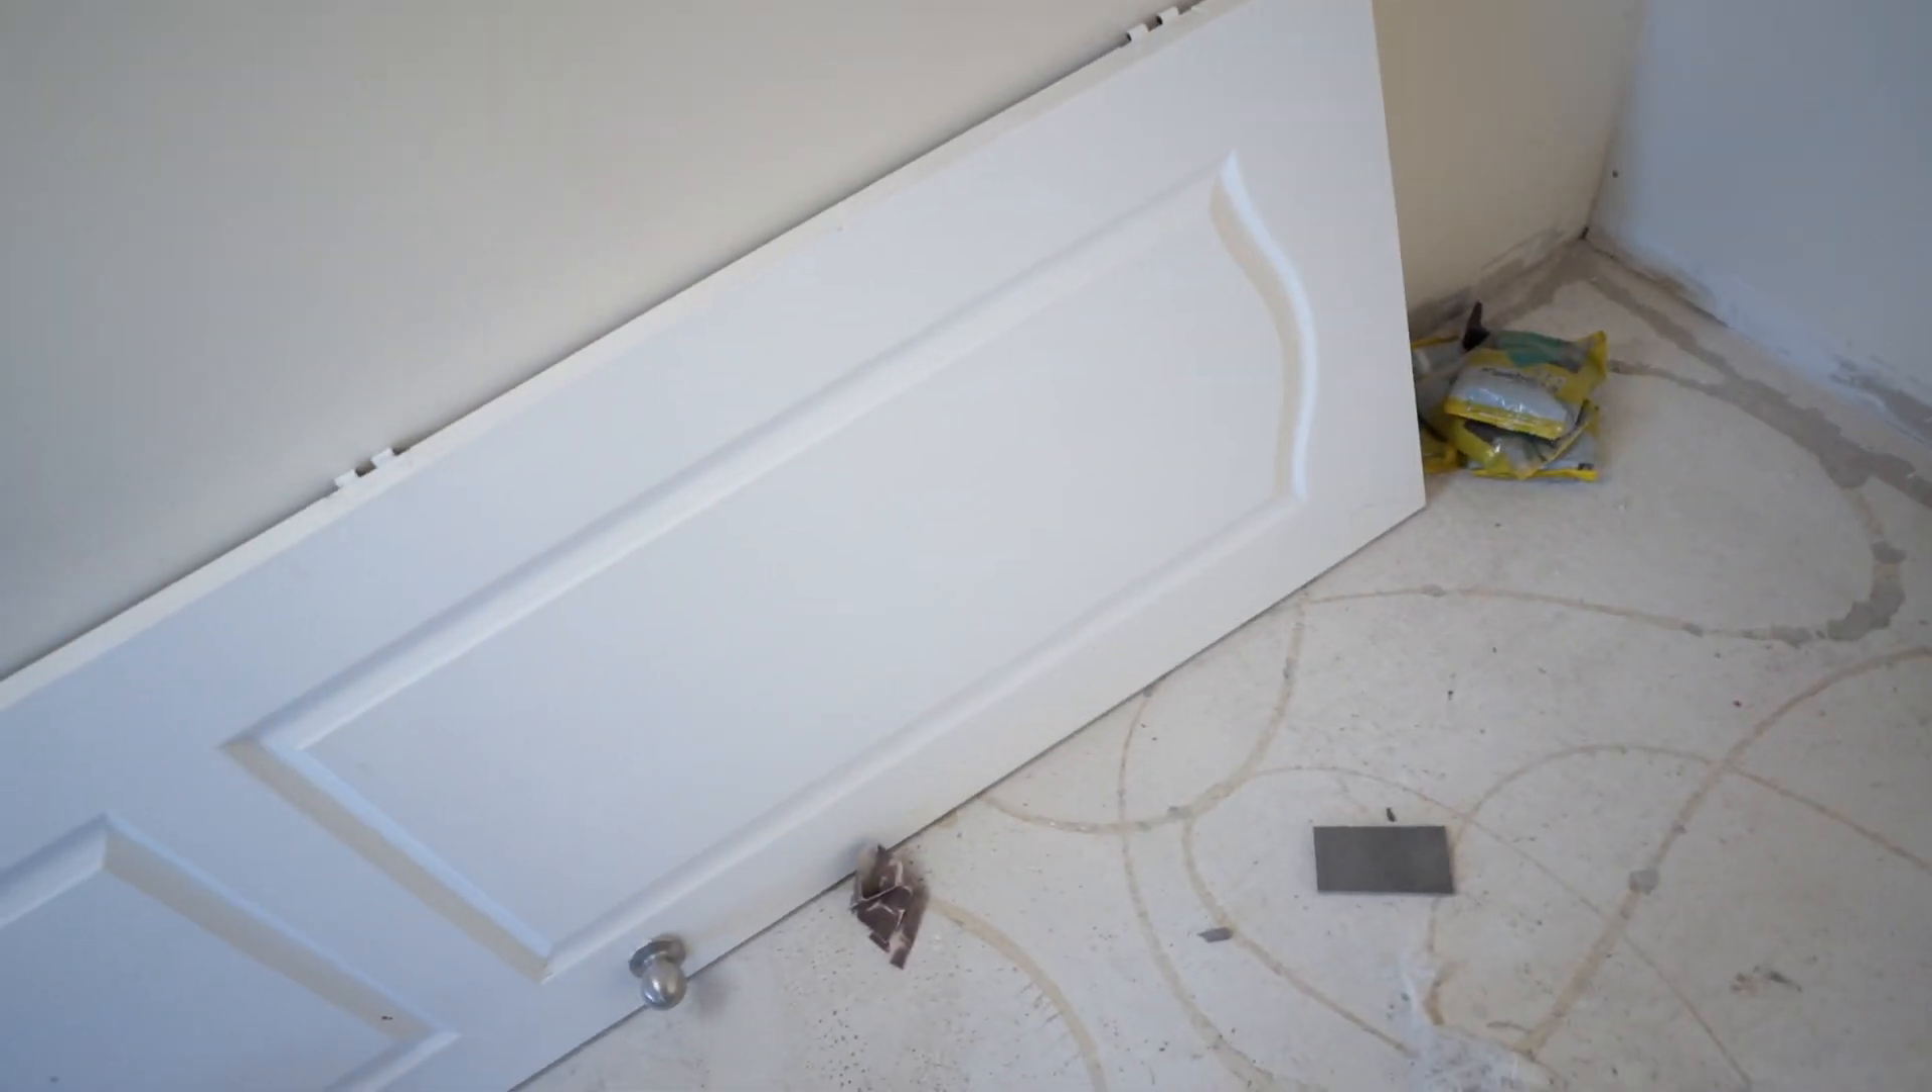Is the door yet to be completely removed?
No.